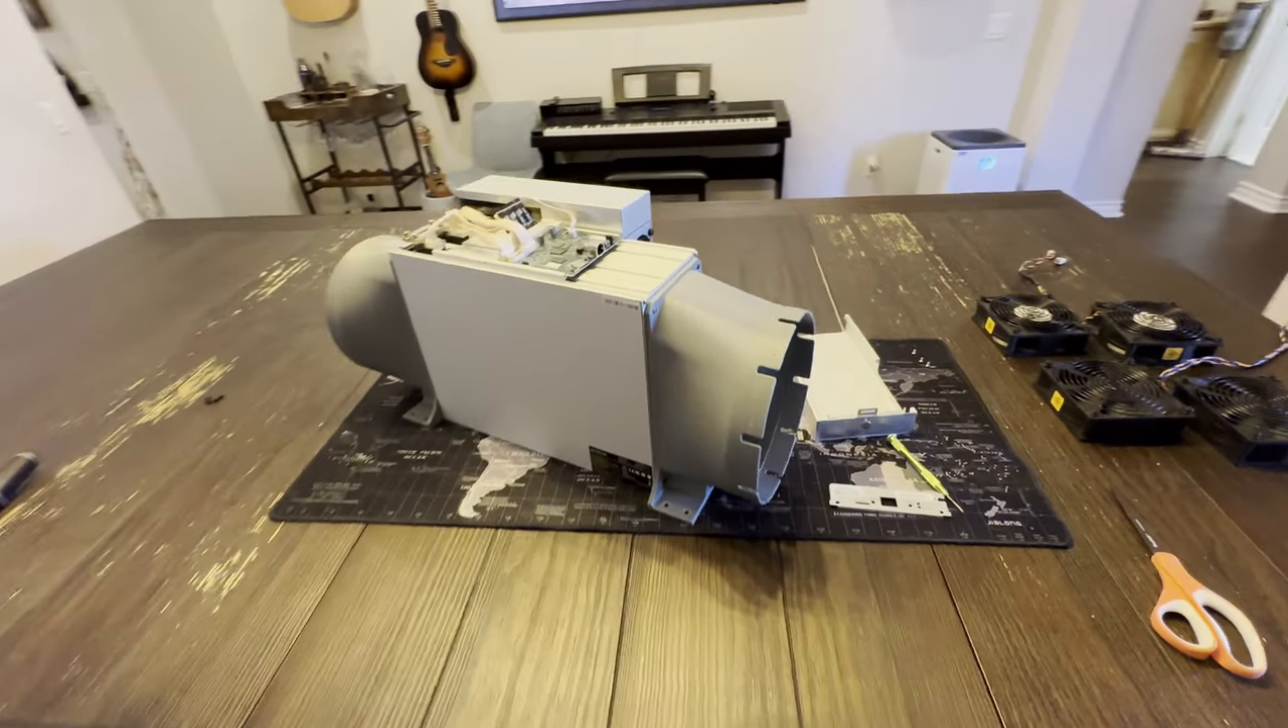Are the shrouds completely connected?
Yes.